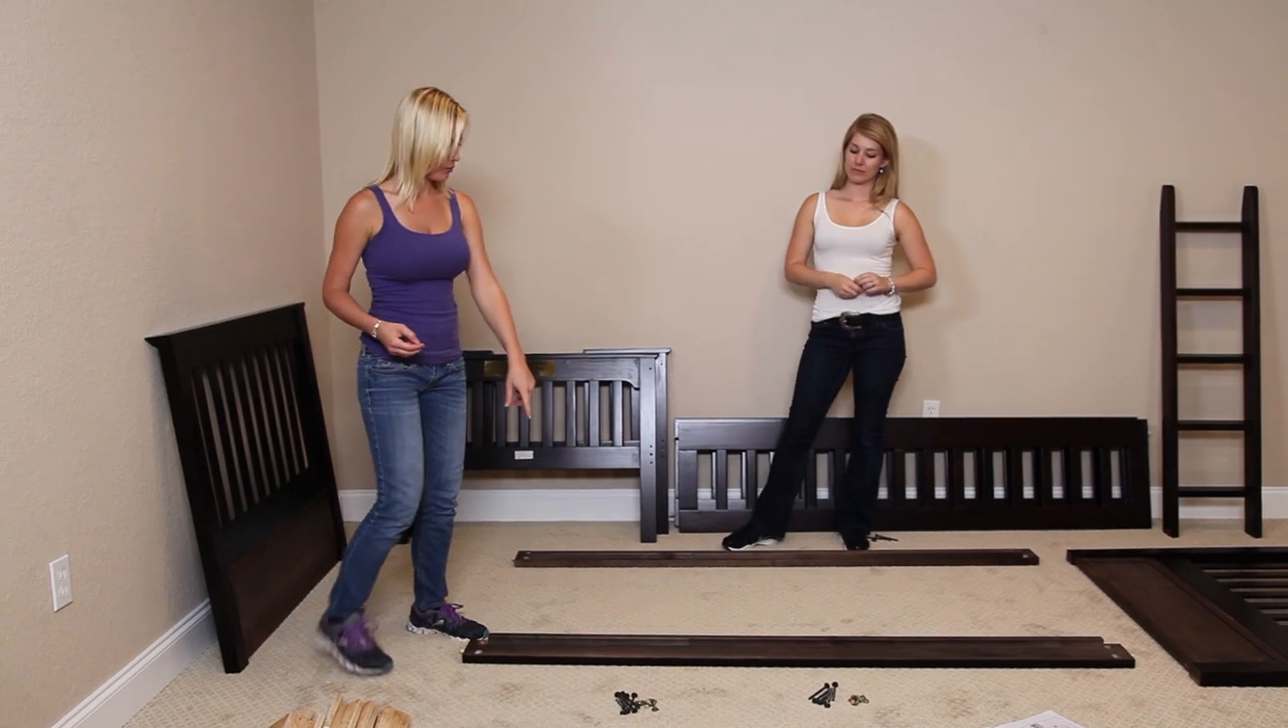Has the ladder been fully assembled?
Yes.